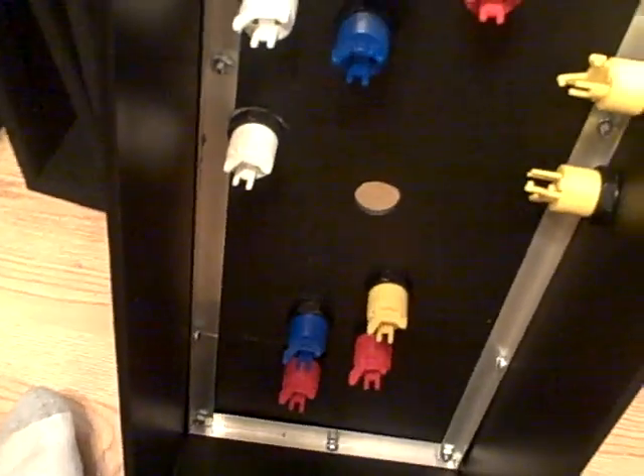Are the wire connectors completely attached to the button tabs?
No.